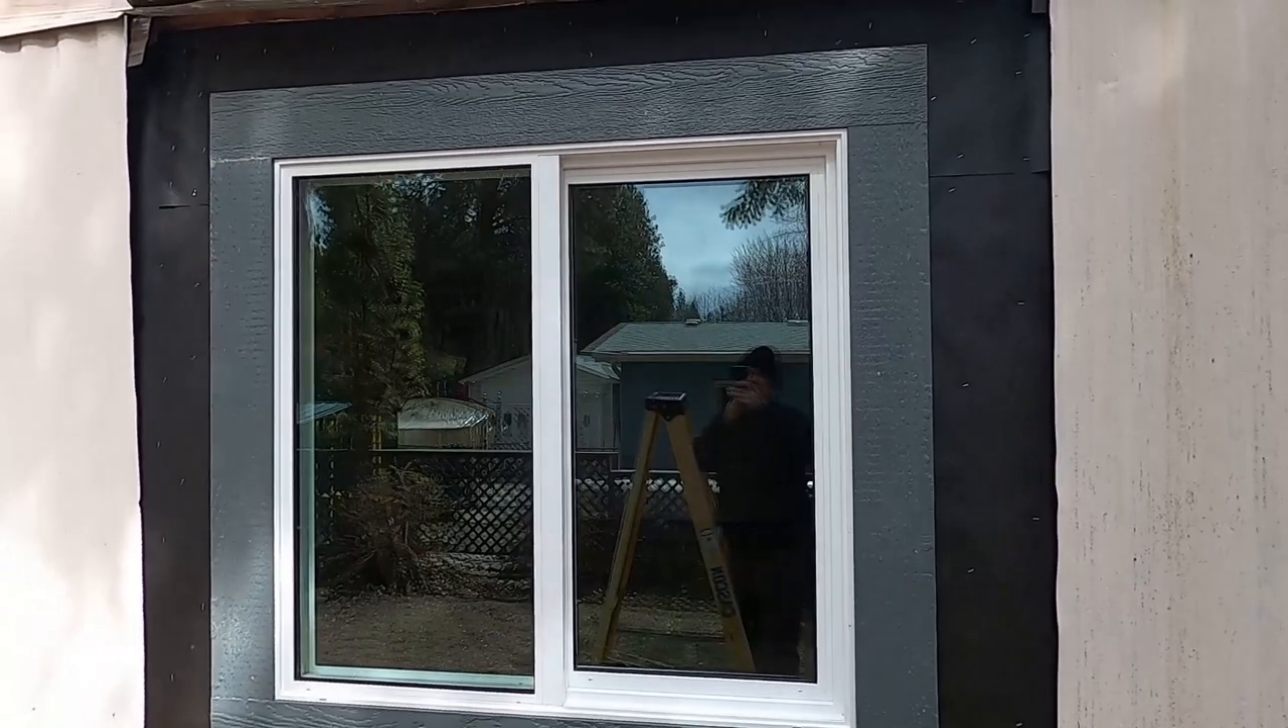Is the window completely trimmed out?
Yes.